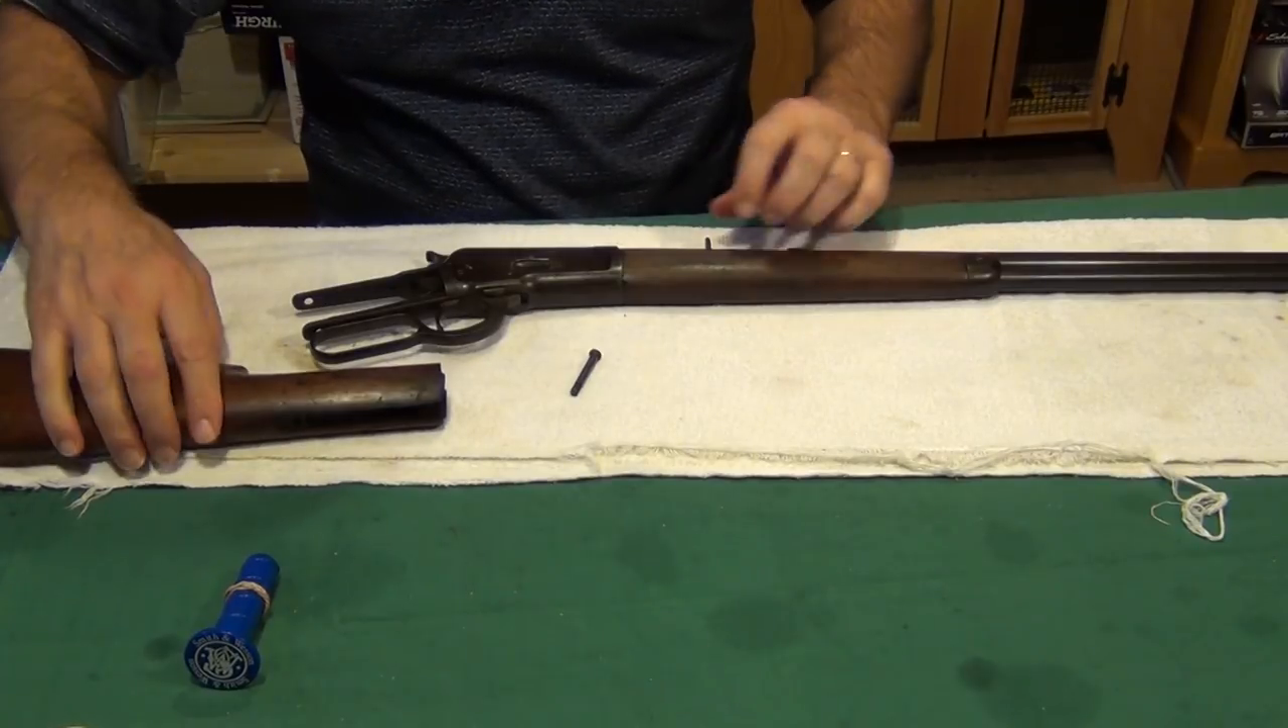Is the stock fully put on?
No.